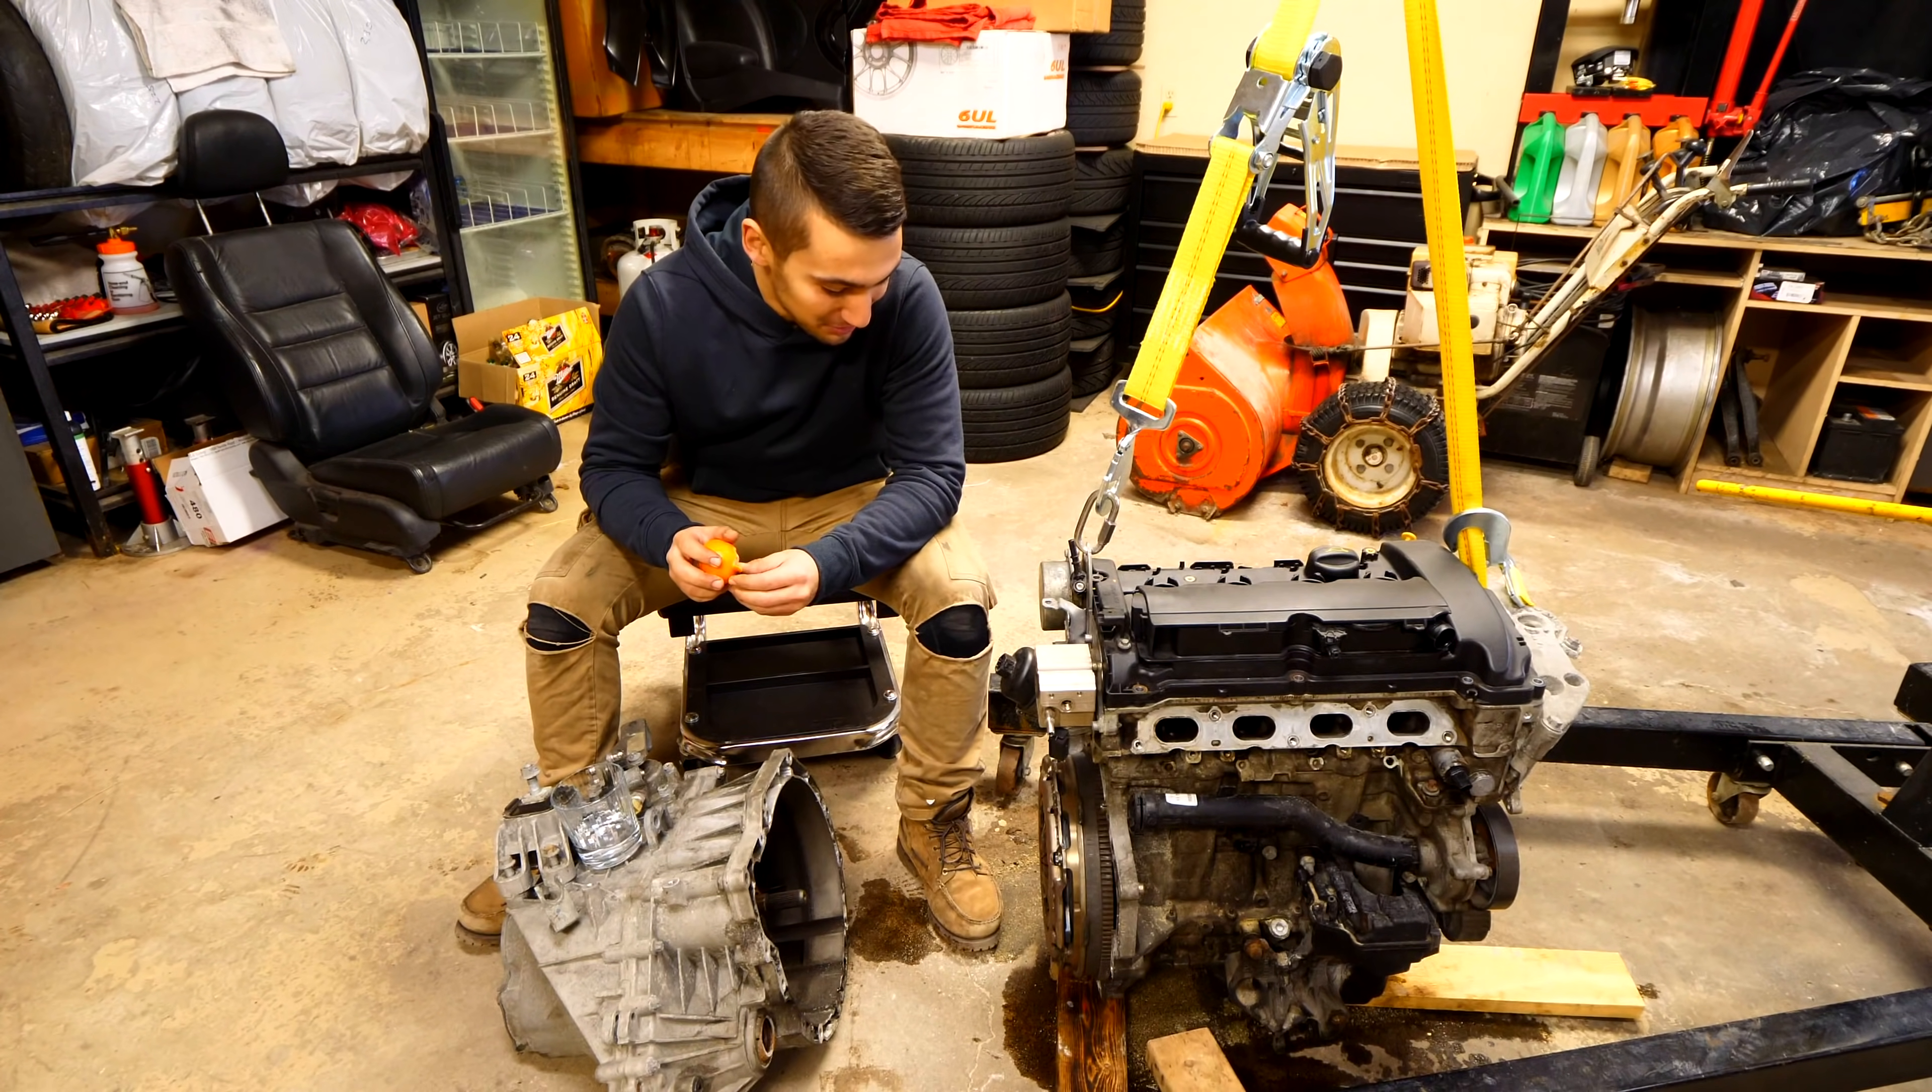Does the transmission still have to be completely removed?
No.